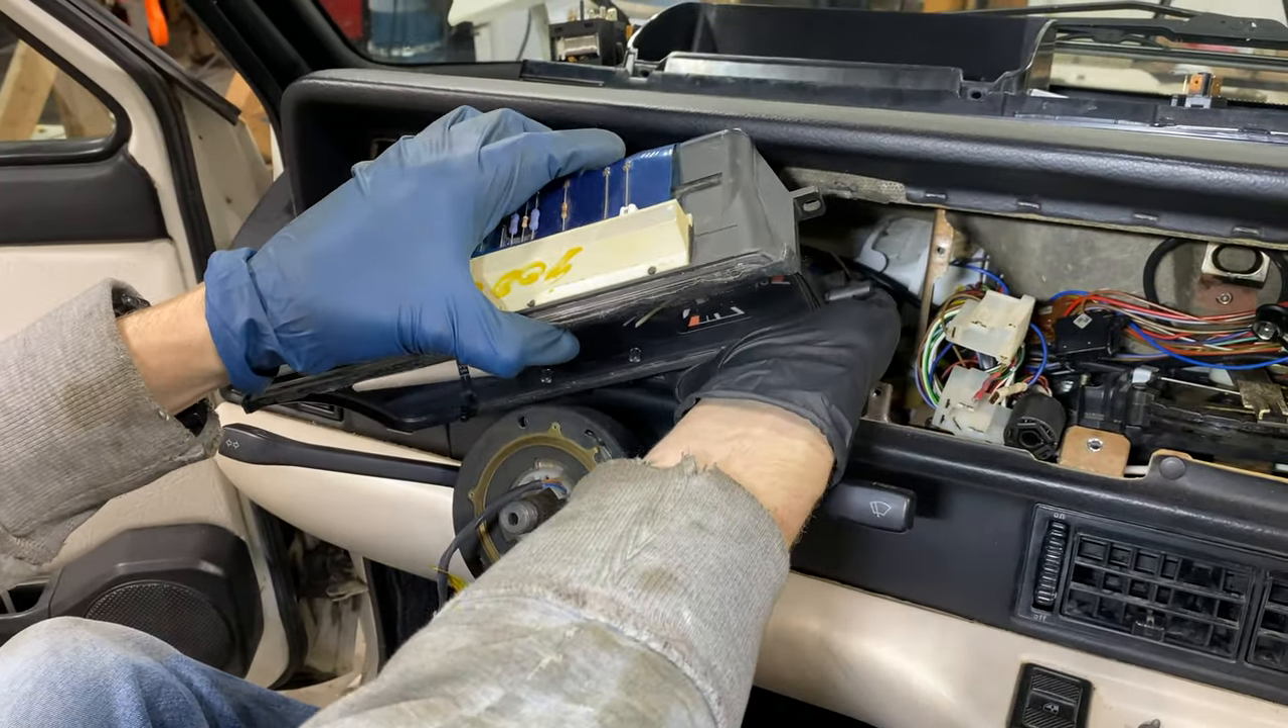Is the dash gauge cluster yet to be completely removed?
Yes.